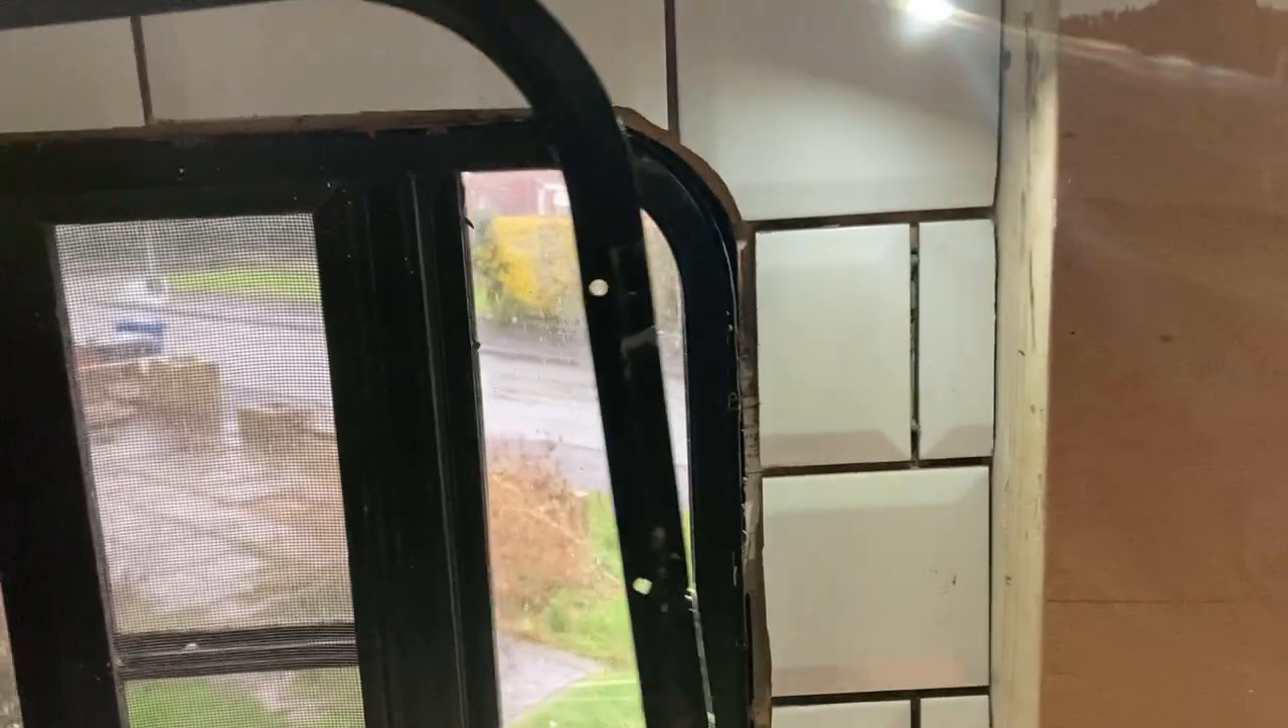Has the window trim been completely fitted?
No.